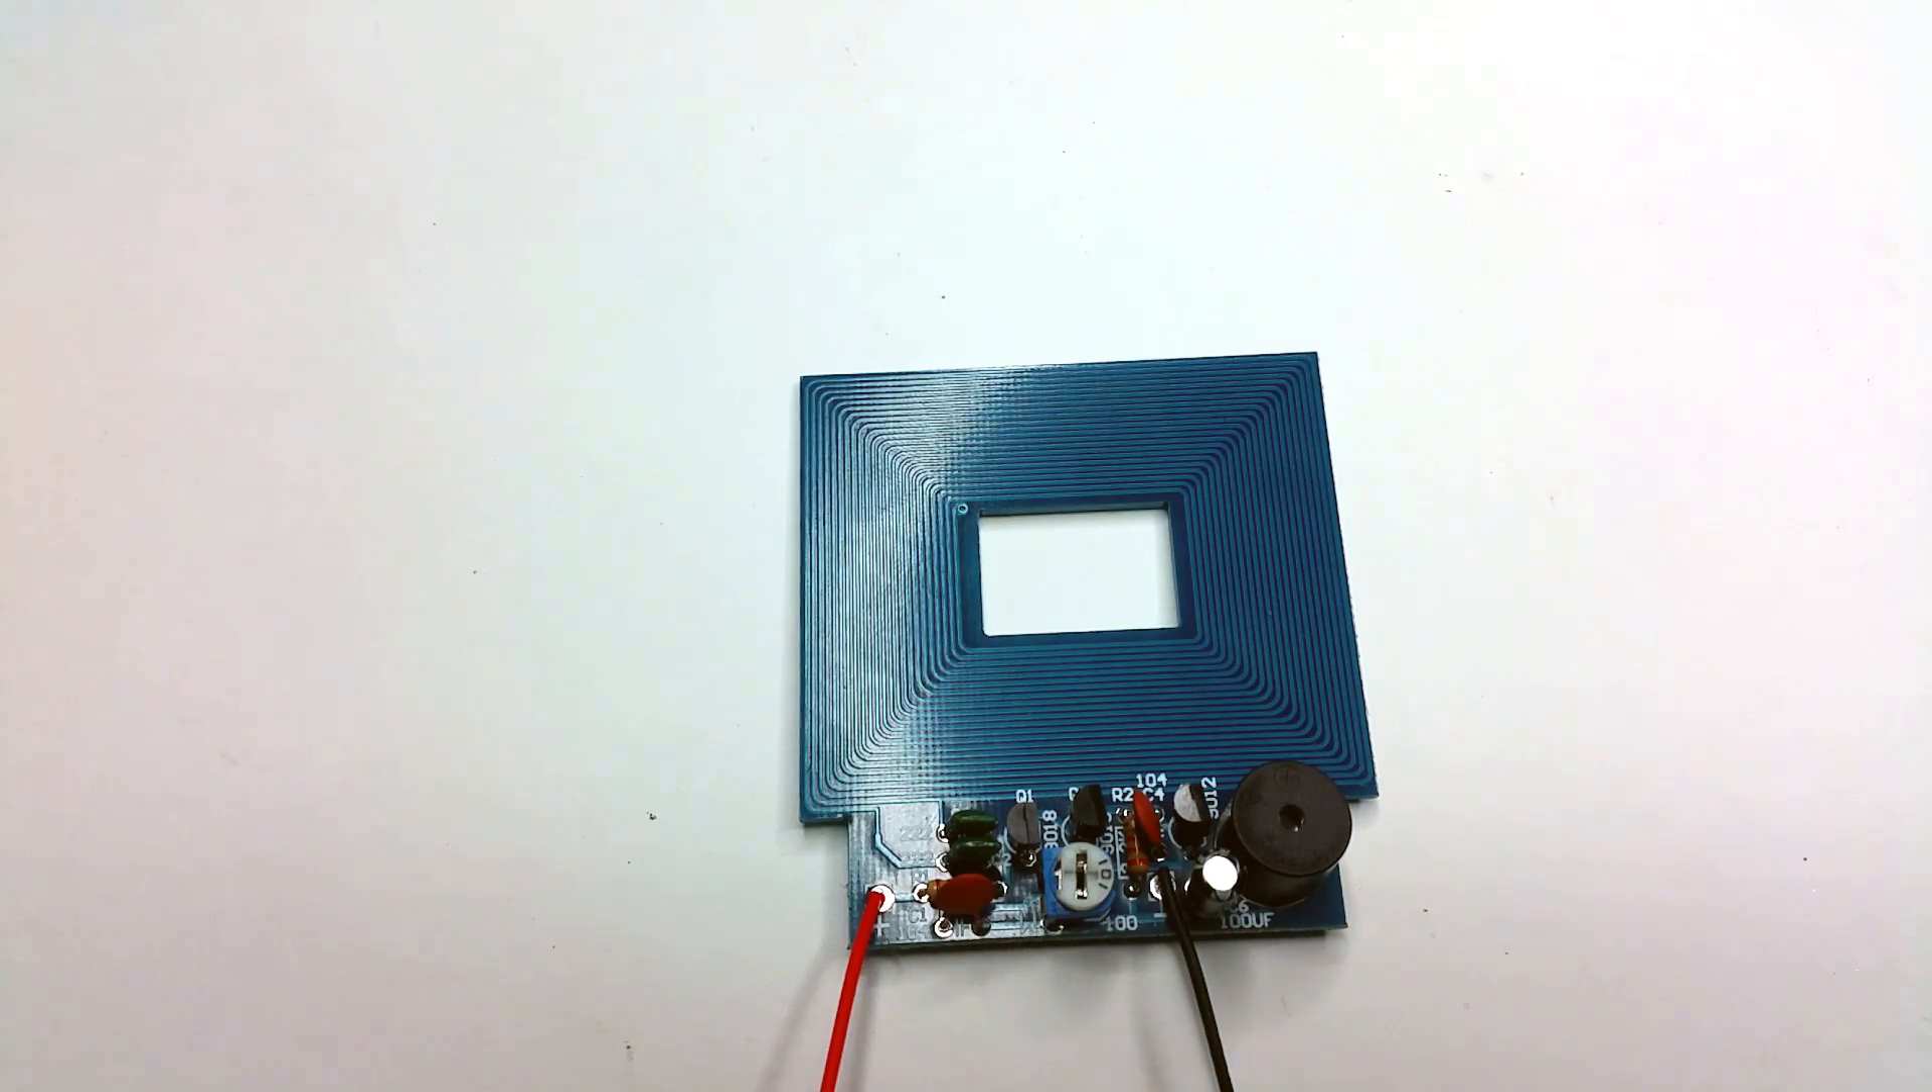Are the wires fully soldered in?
Yes.